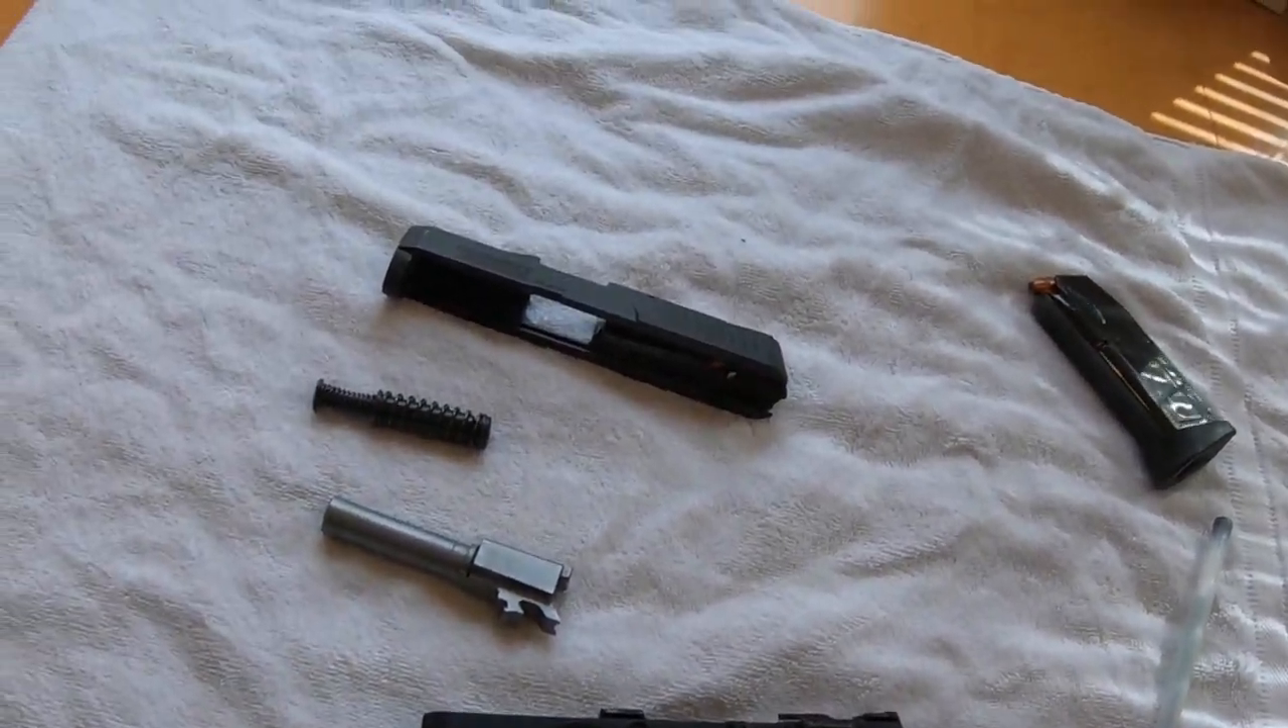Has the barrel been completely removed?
Yes.